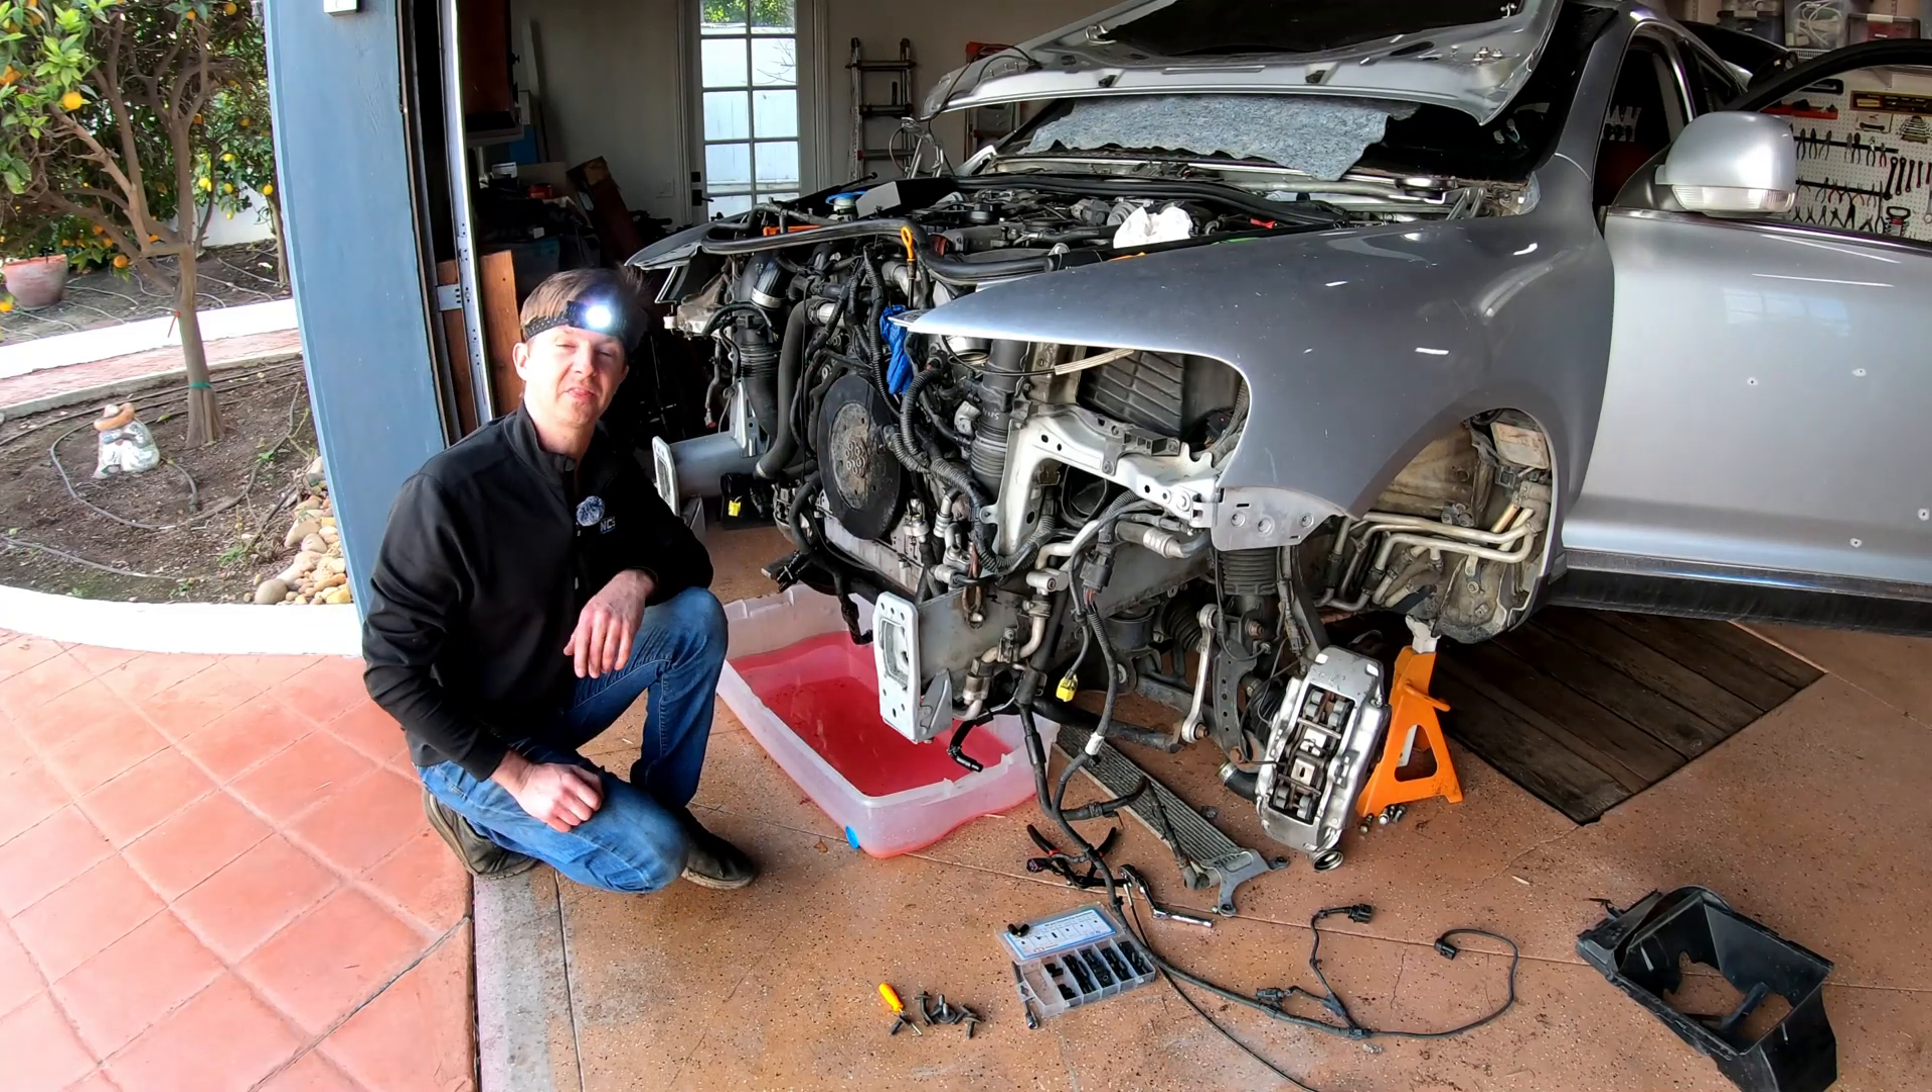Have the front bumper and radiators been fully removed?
Yes.